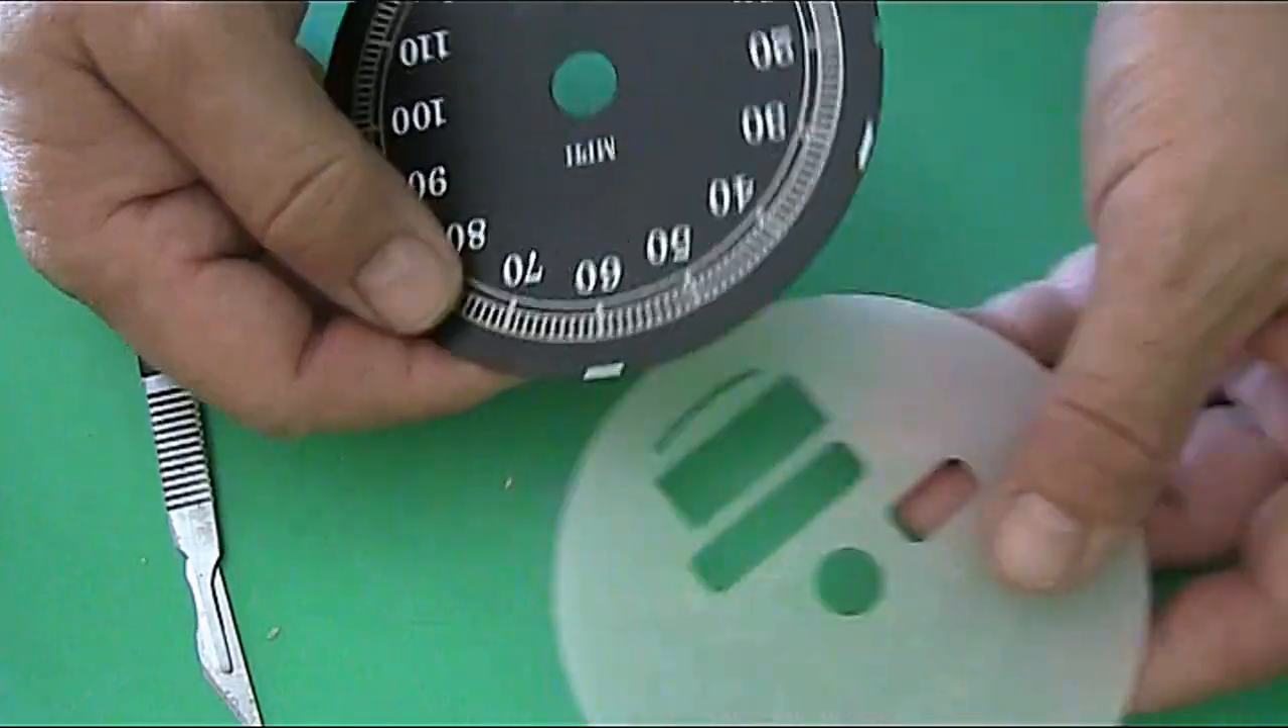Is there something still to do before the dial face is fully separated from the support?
No.